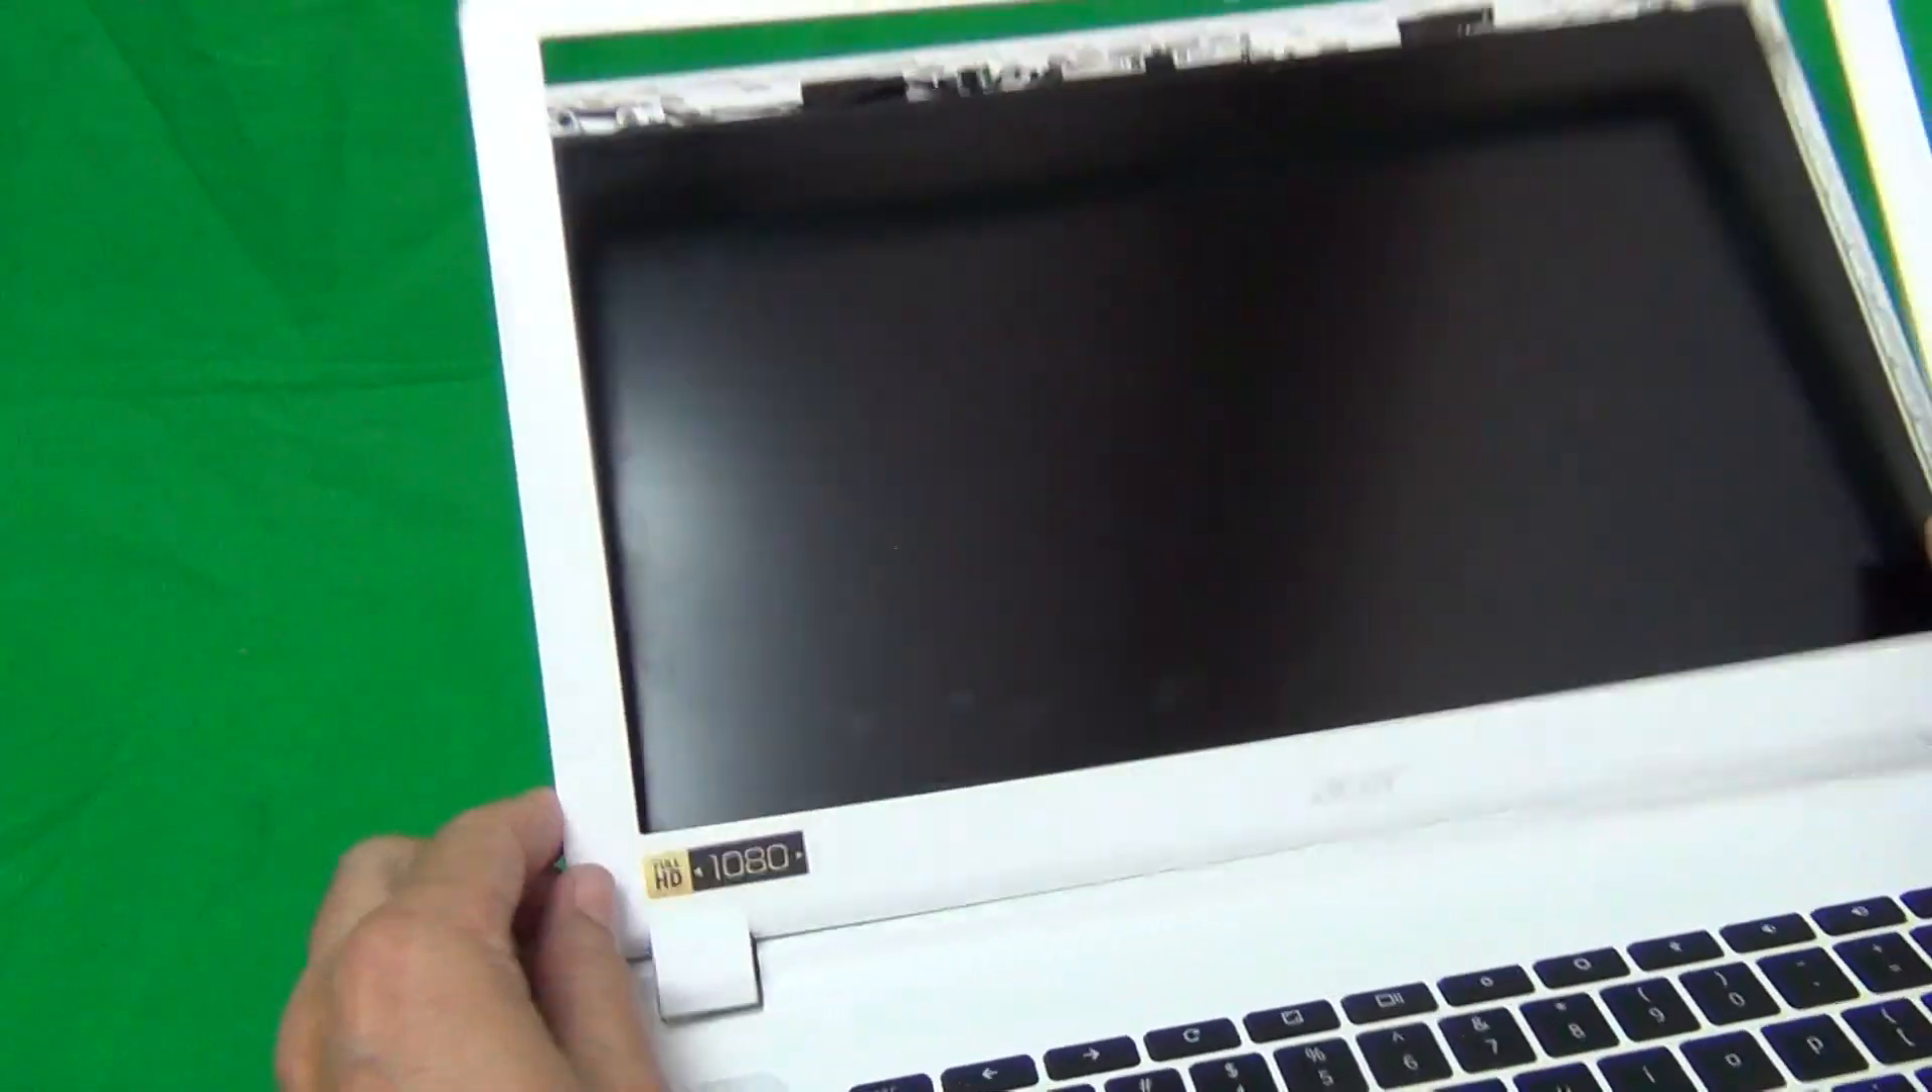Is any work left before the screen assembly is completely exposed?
Yes.